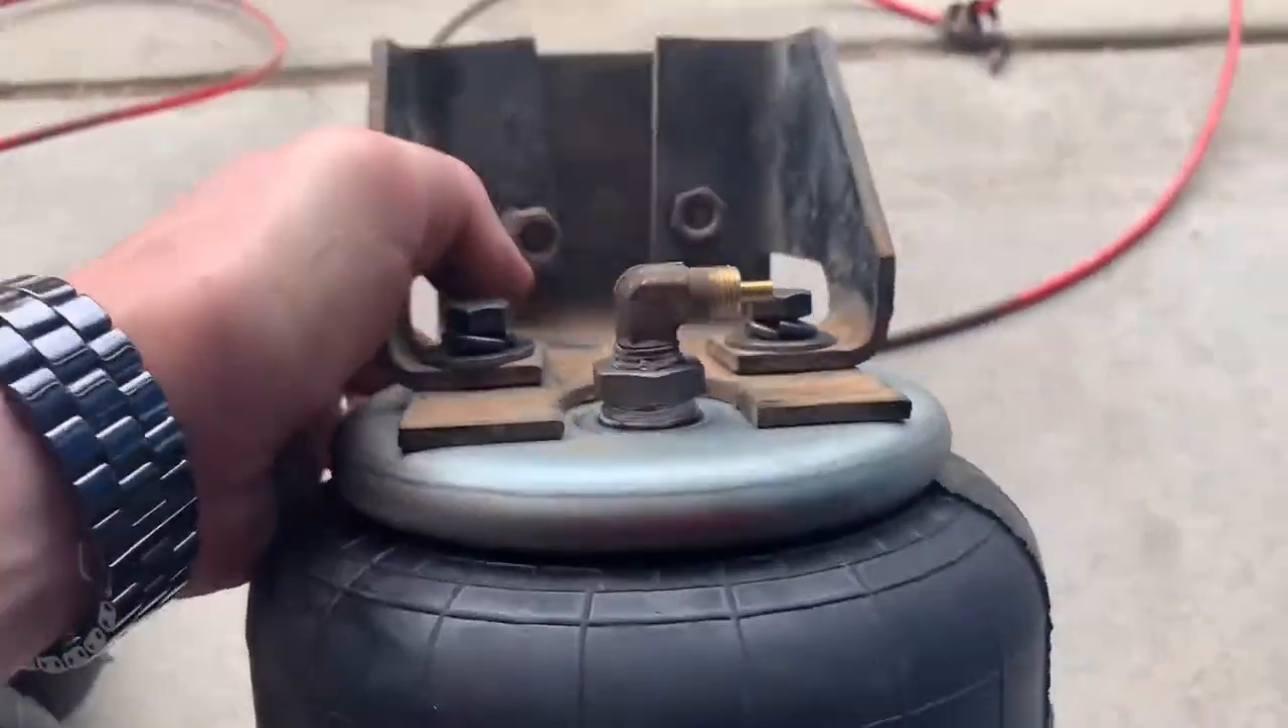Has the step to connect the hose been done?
No.